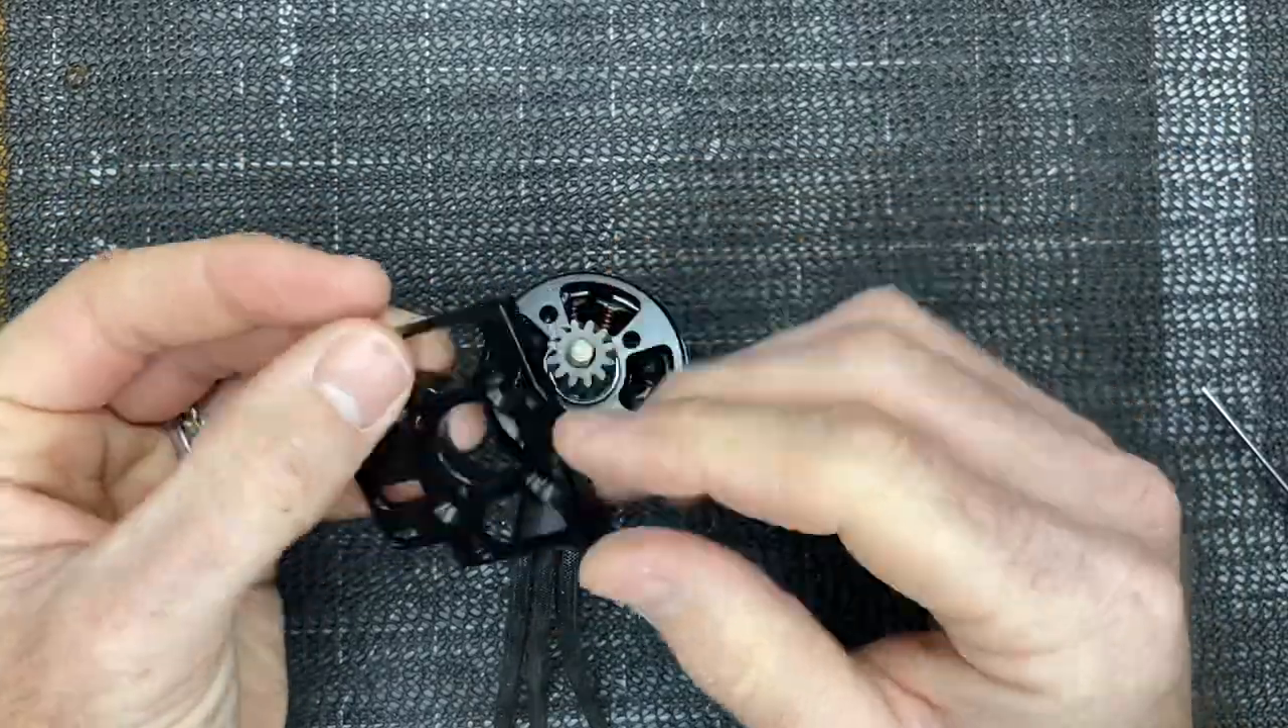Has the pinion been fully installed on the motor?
Yes.